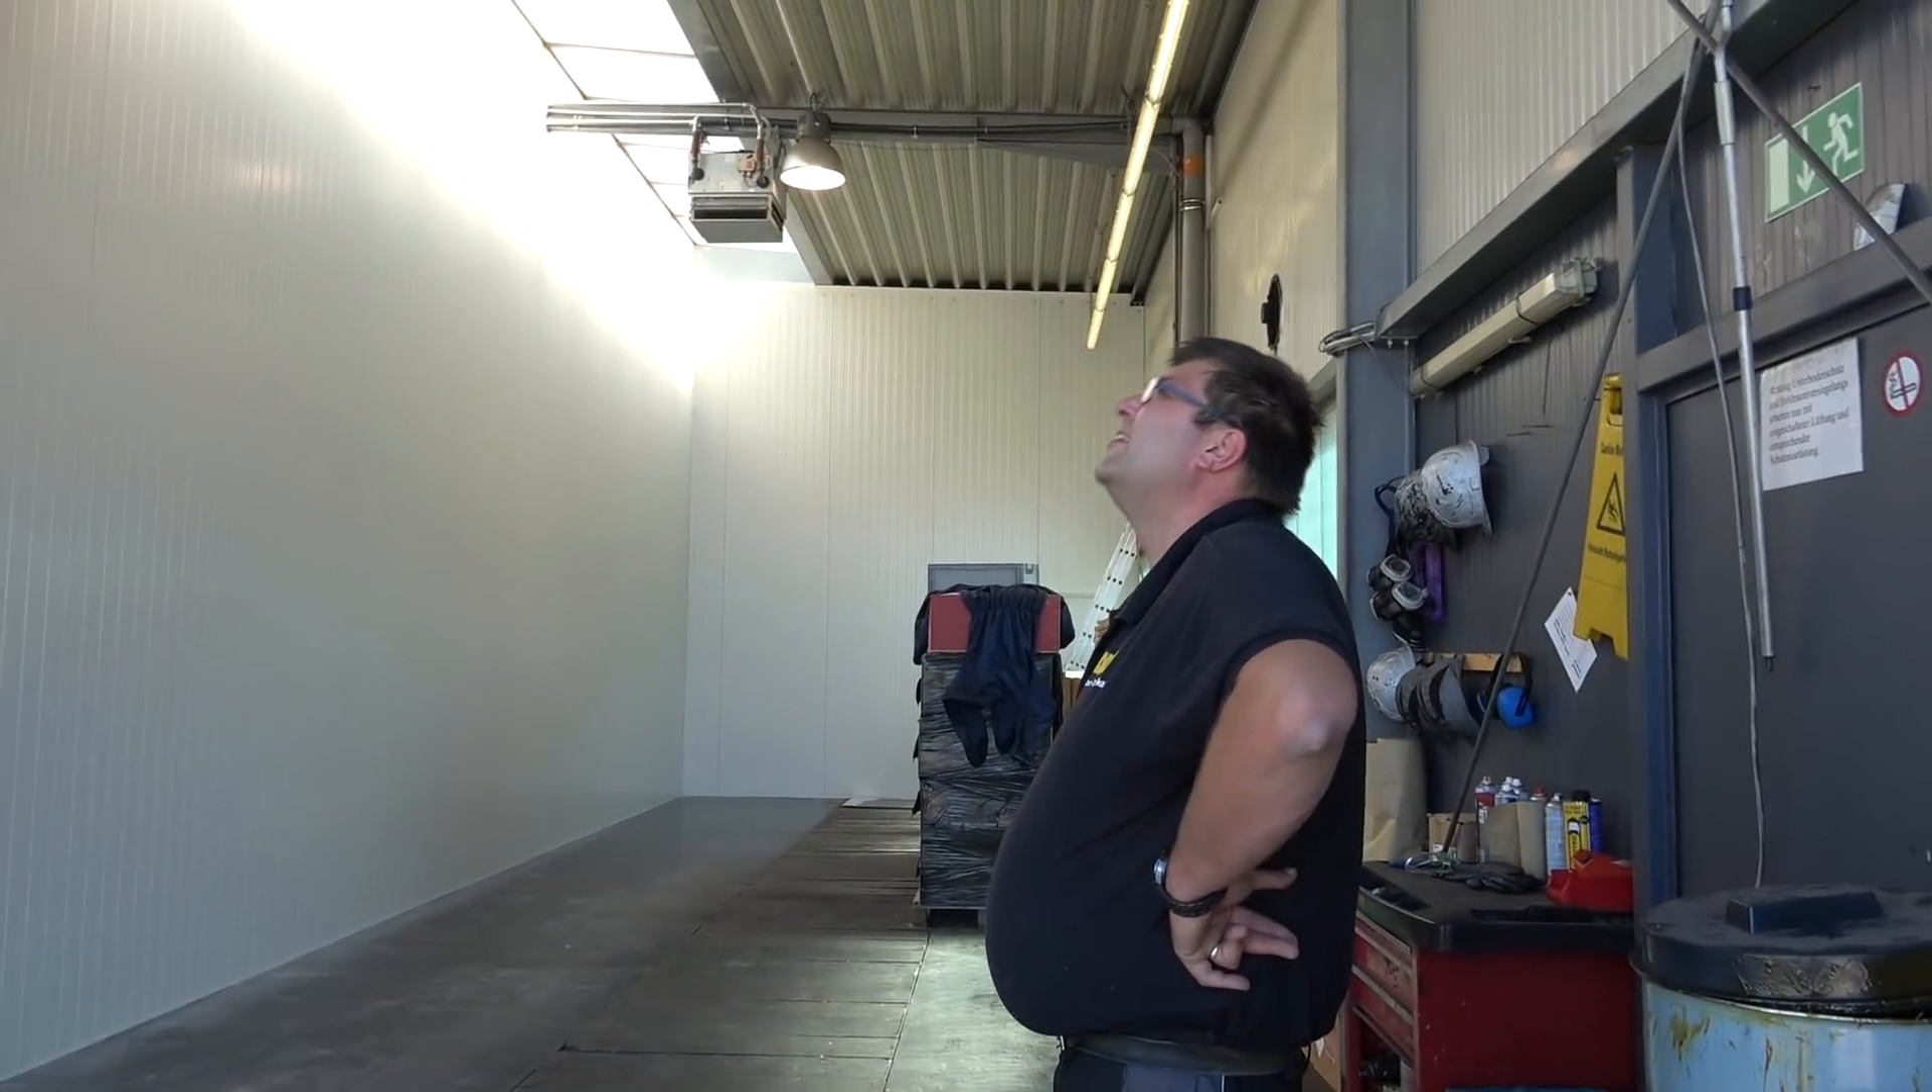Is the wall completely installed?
Yes.